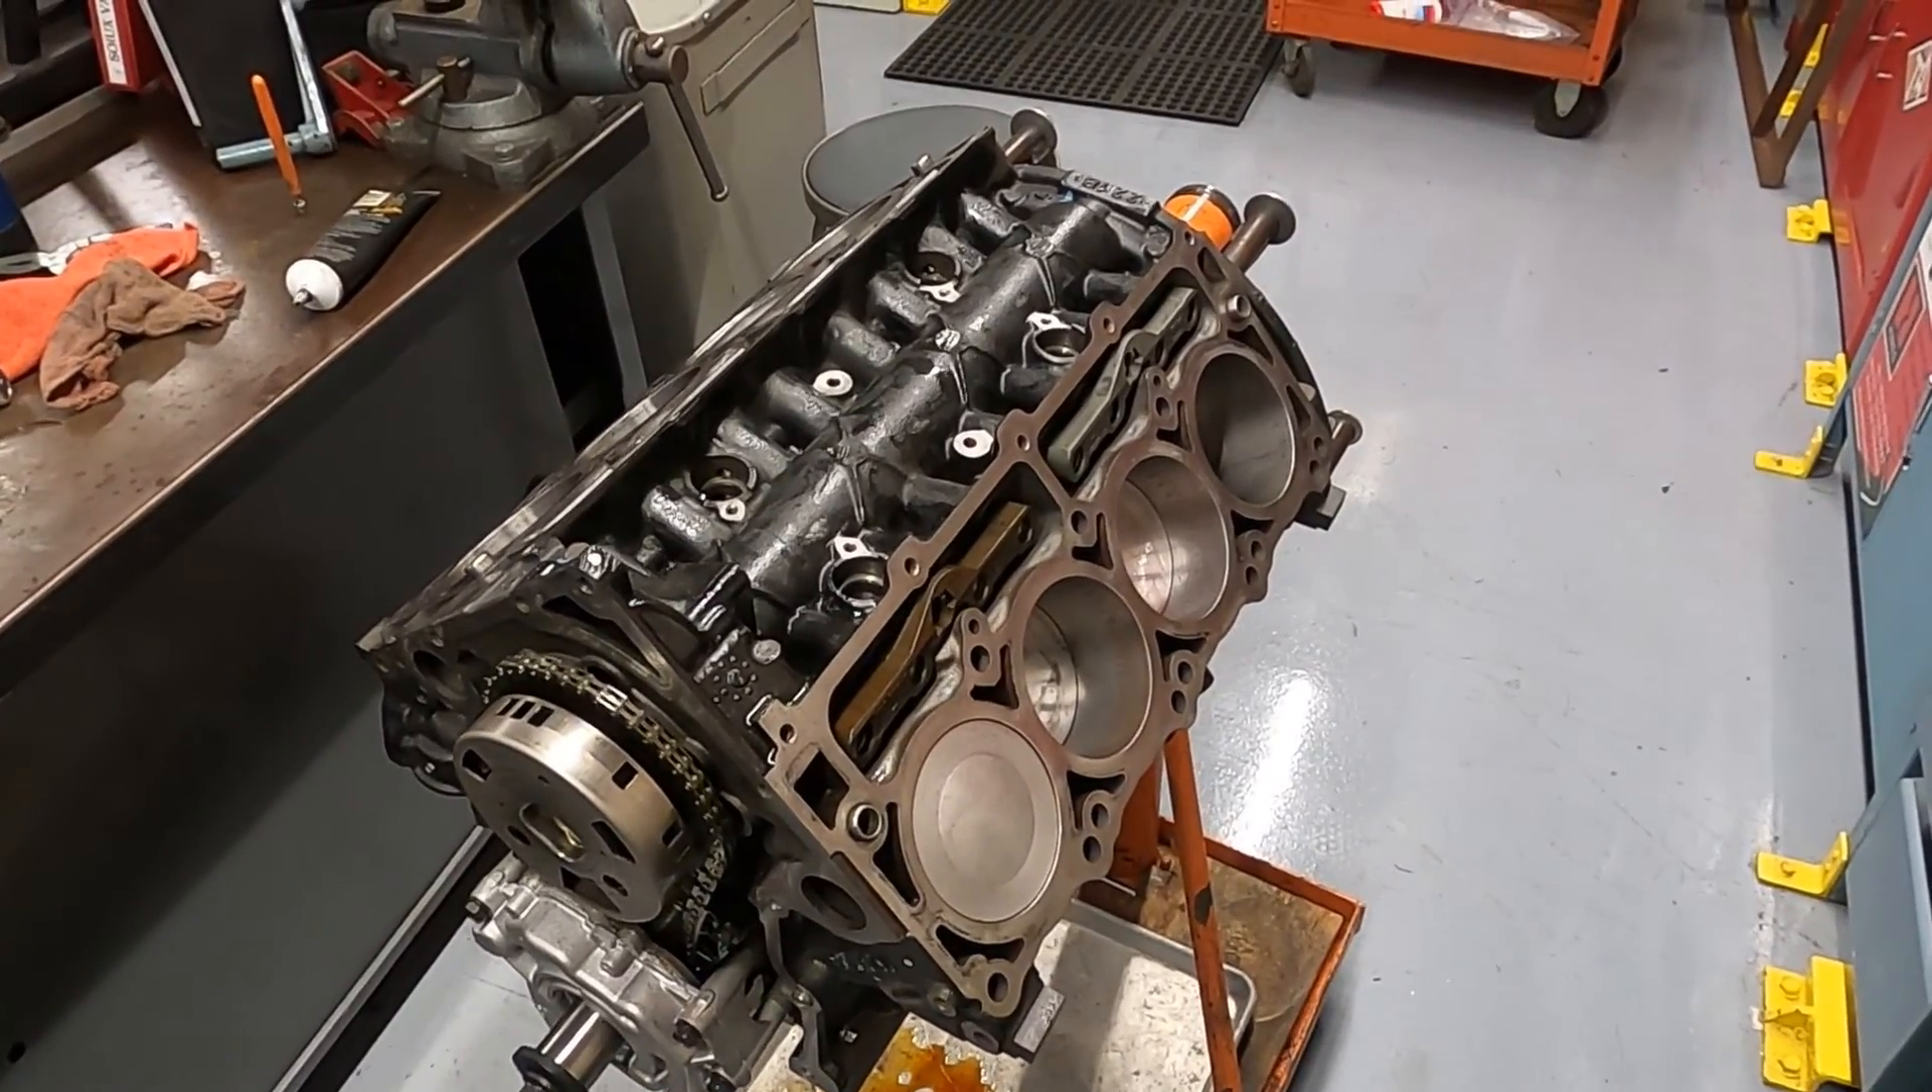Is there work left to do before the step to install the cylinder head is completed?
Yes.